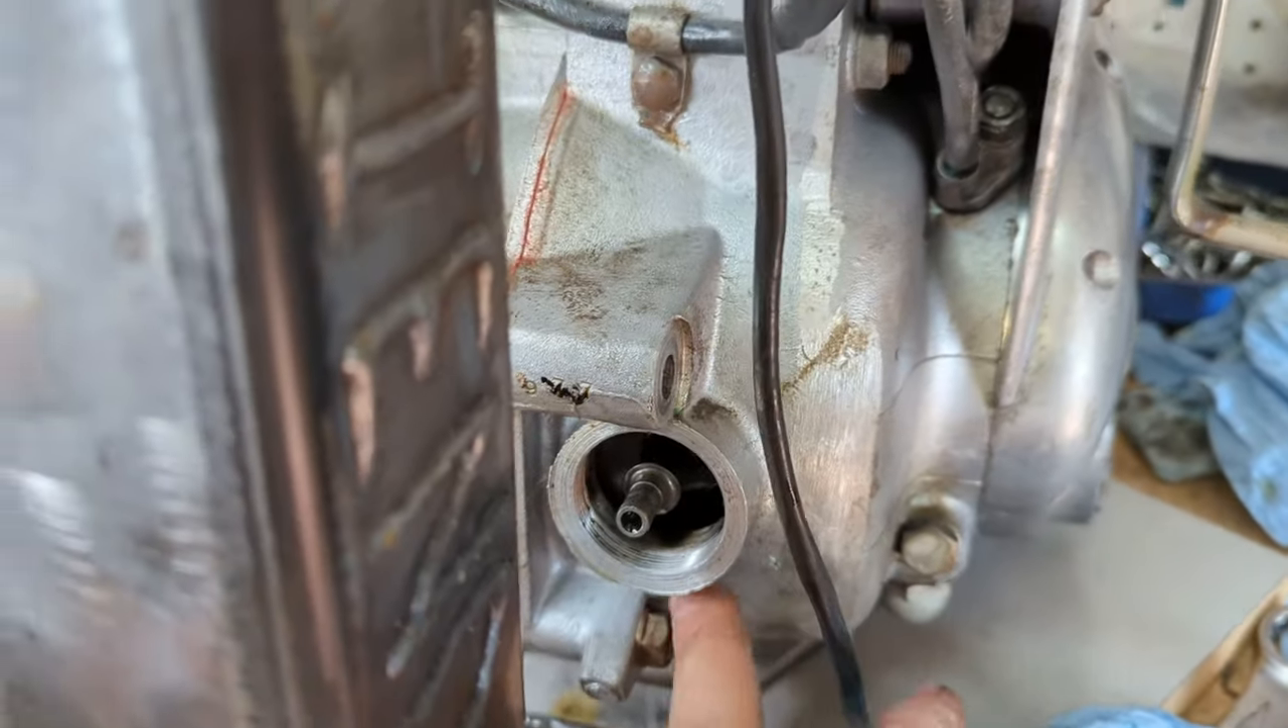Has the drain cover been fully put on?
No.